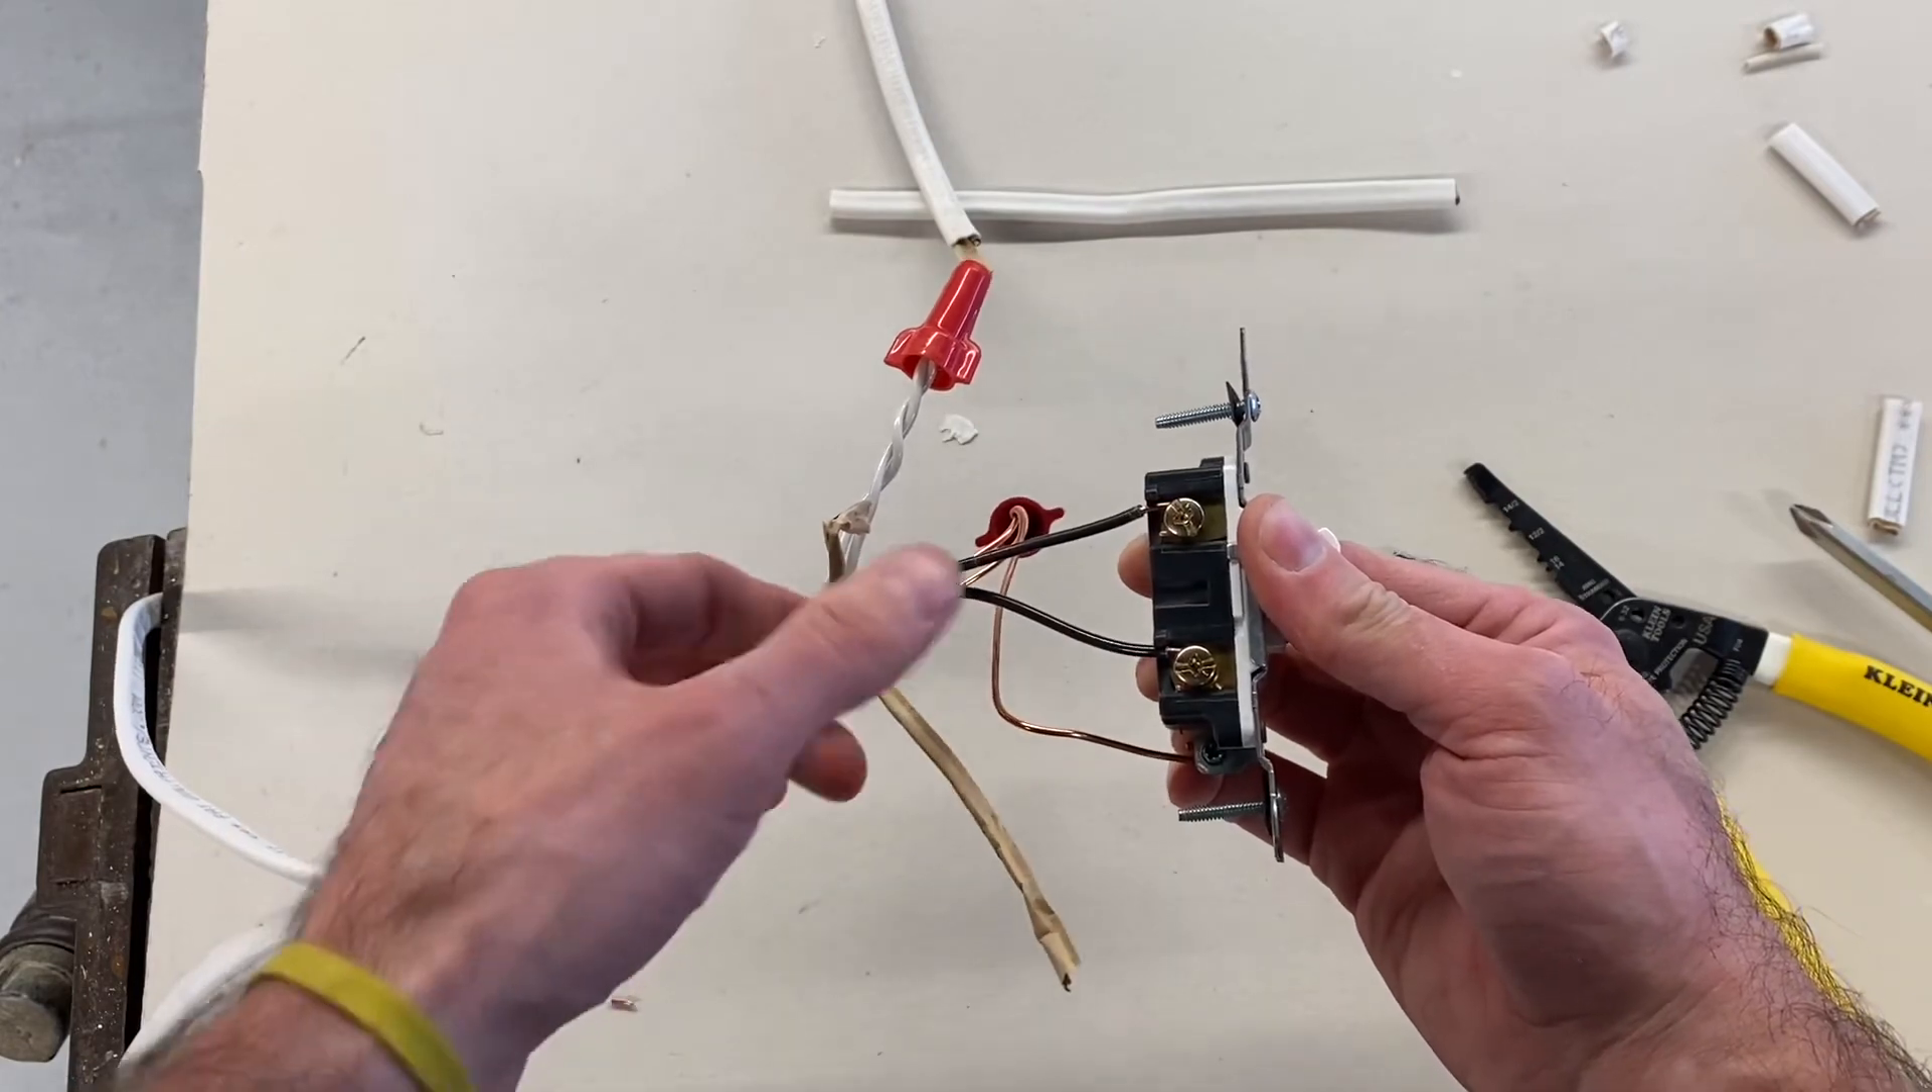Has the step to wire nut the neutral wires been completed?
Yes.